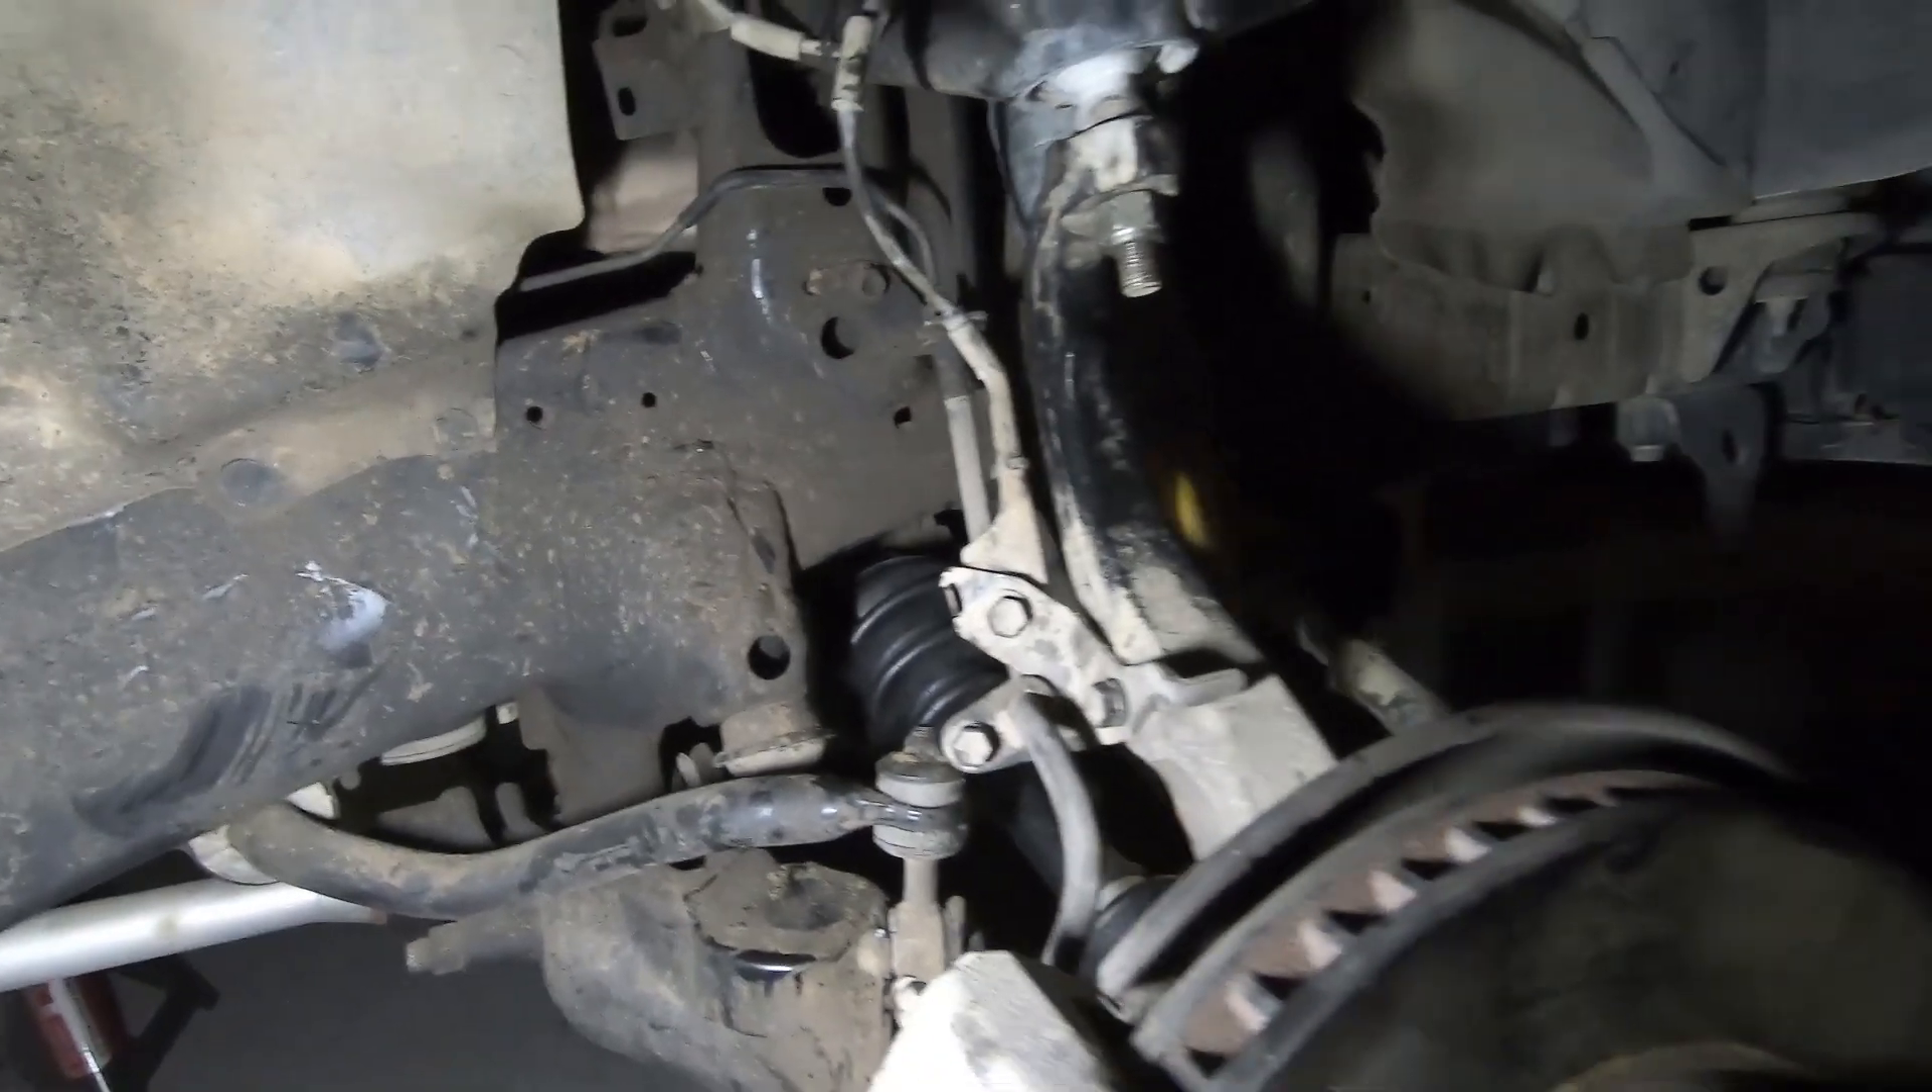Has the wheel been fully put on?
No.